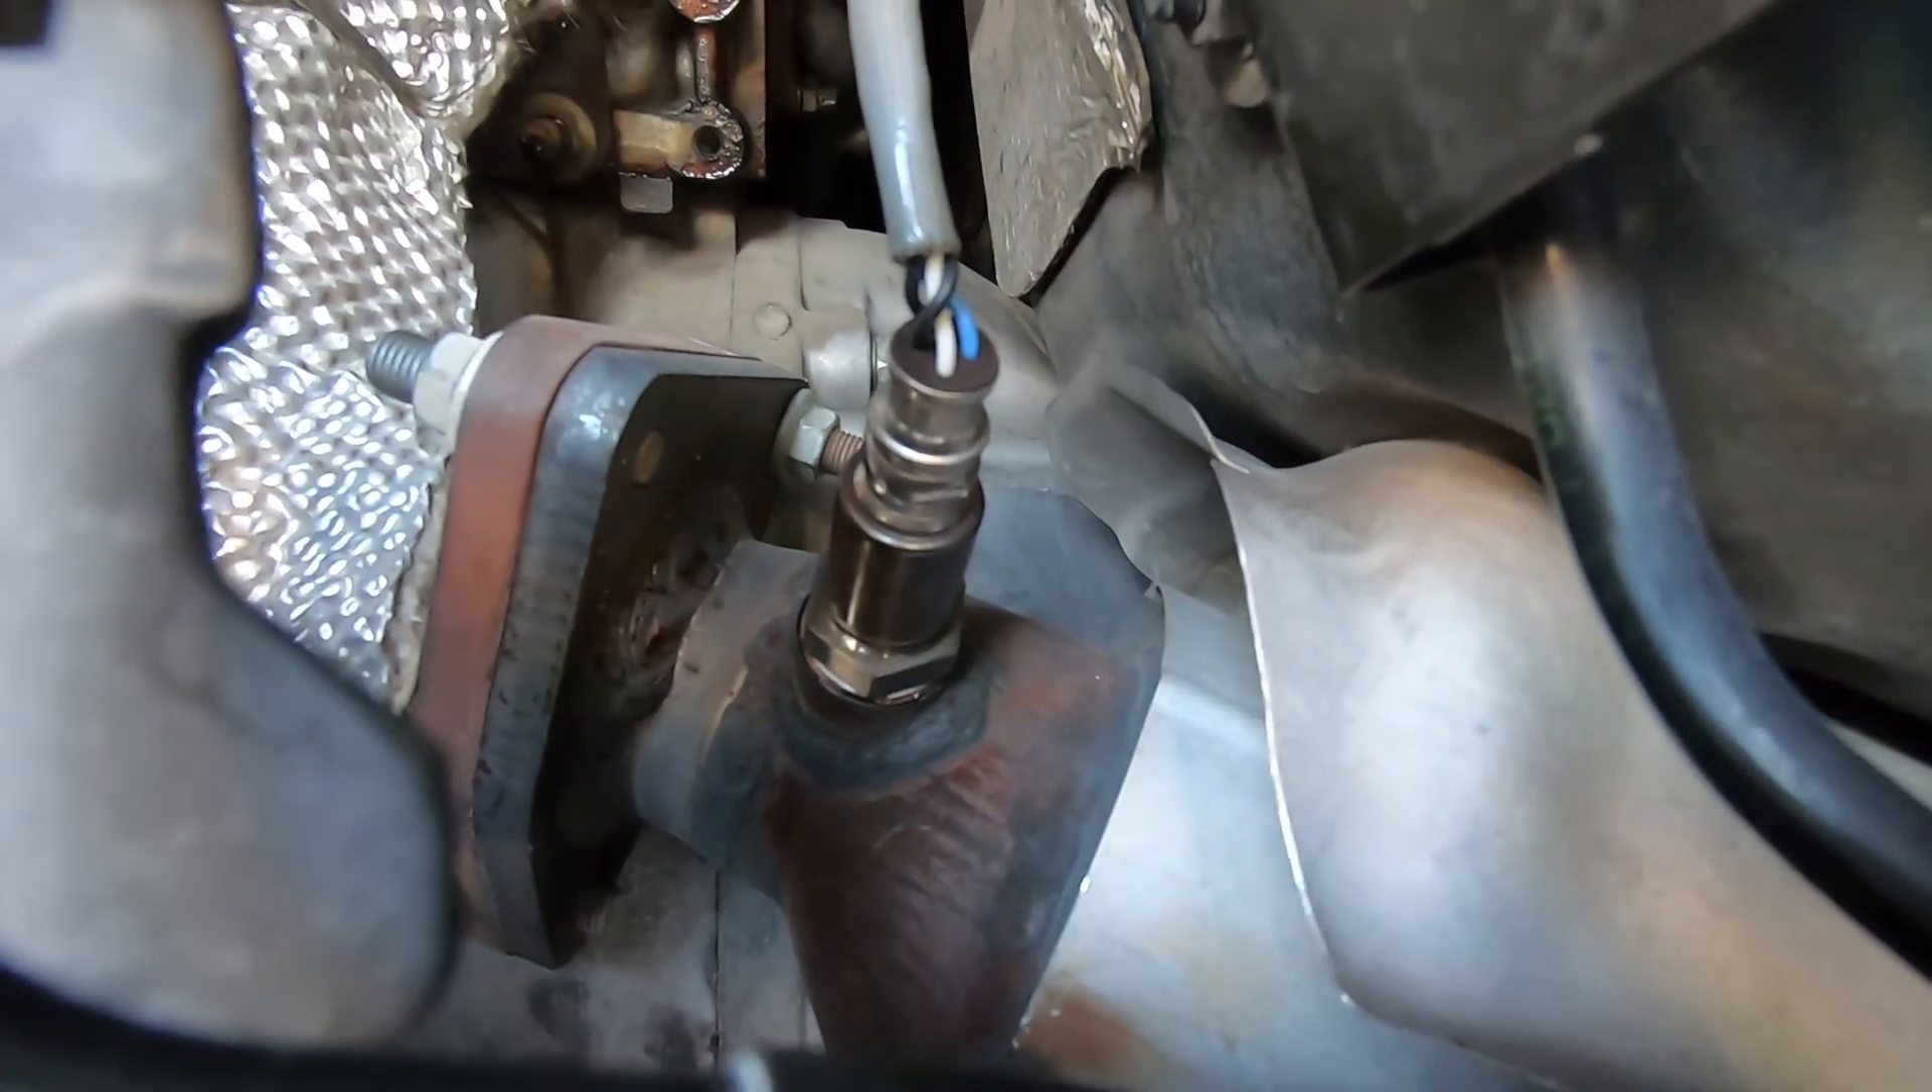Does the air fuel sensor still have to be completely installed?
No.